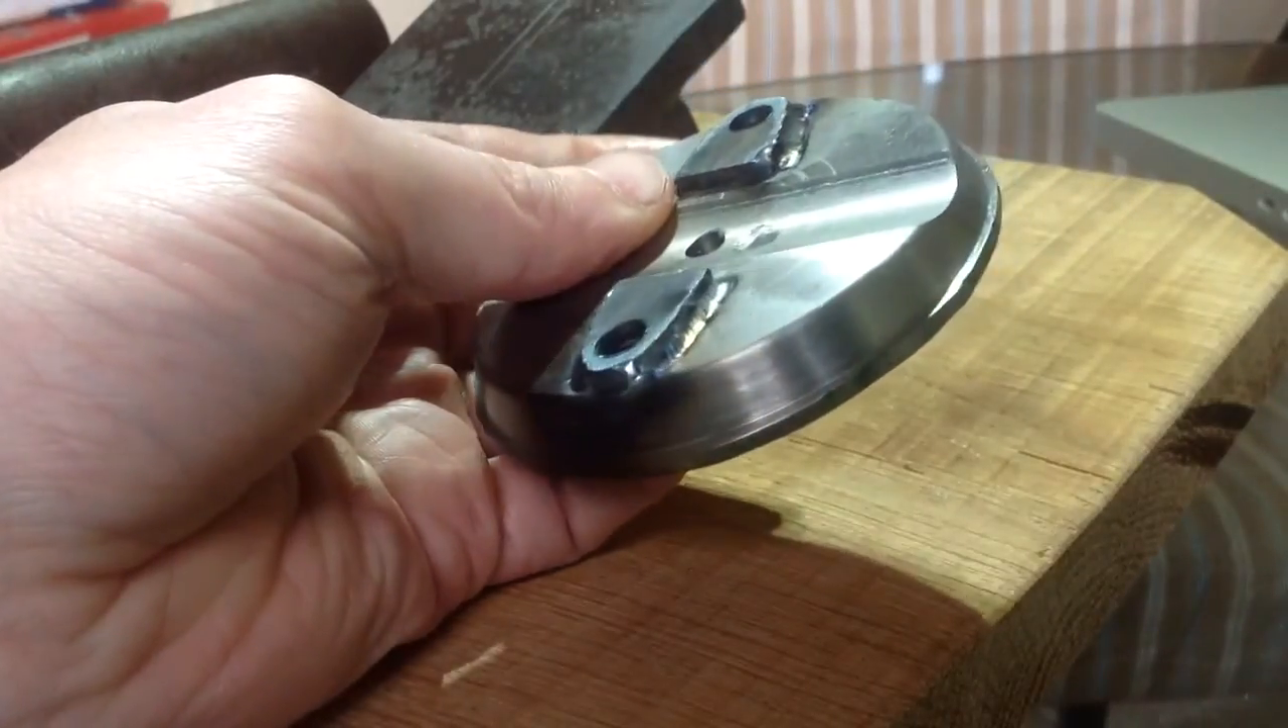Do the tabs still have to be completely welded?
No.